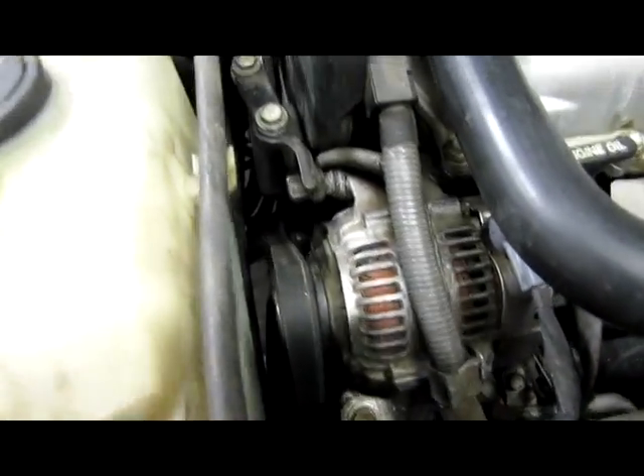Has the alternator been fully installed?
Yes.